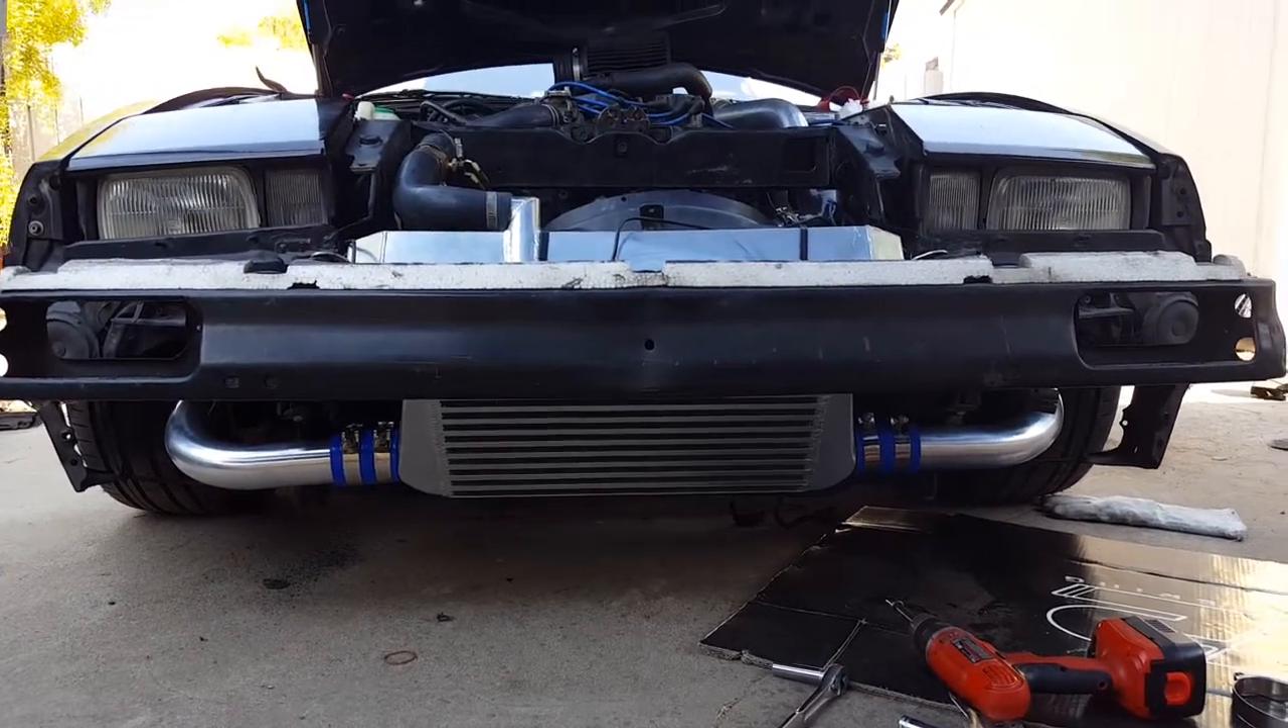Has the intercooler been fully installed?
Yes.